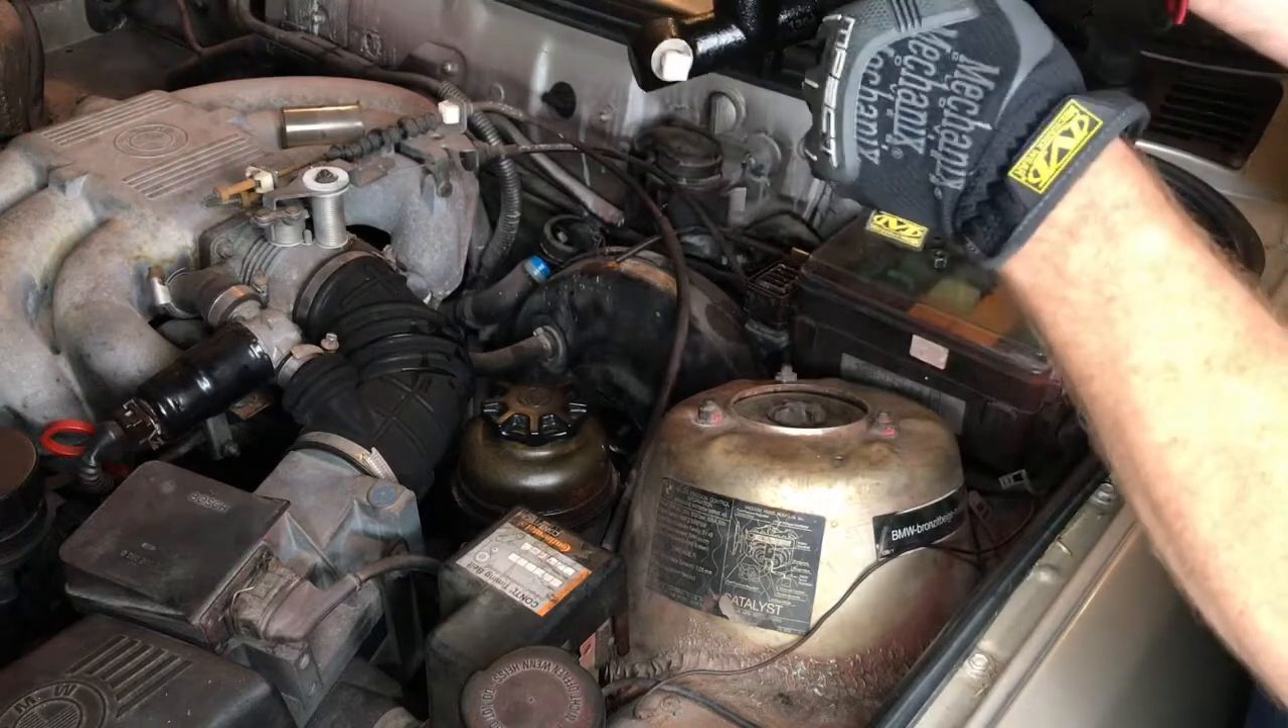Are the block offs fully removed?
No.